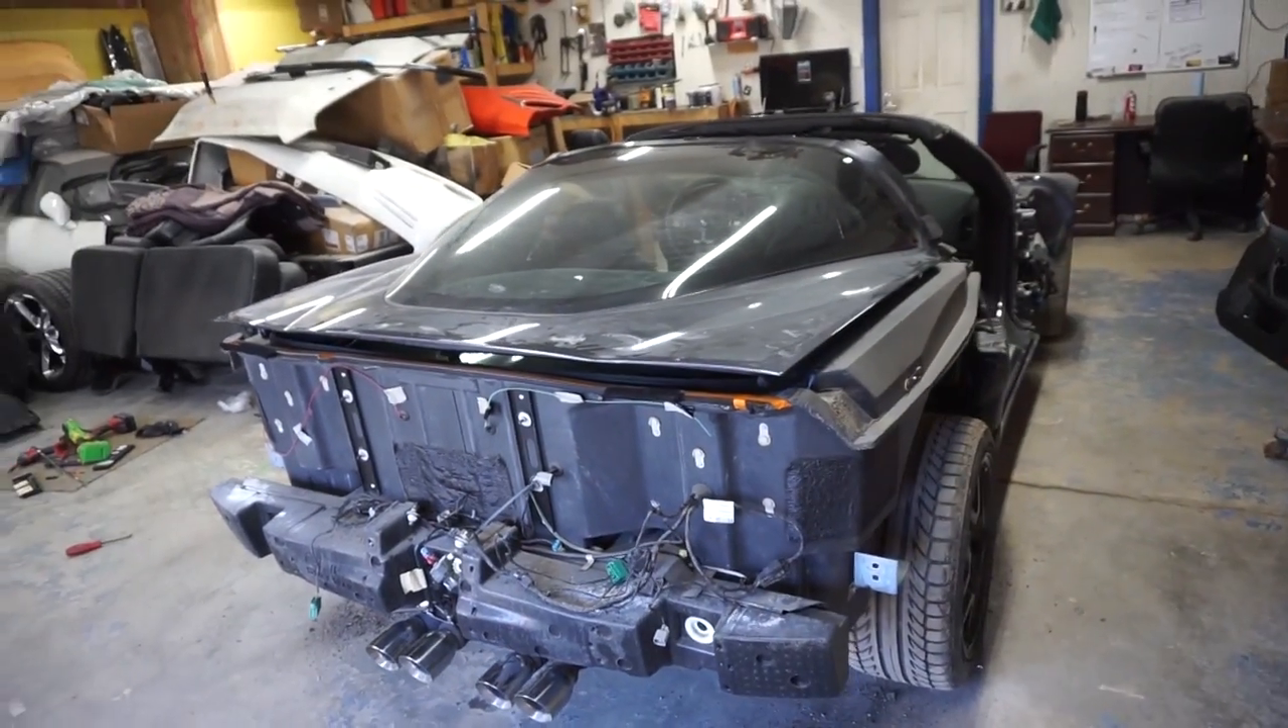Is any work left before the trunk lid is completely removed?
Yes.